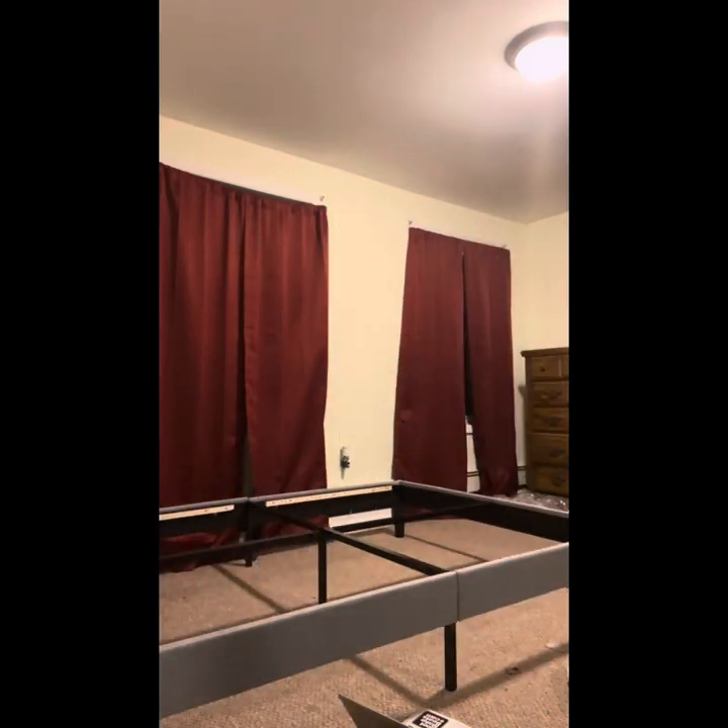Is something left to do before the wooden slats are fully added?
Yes.